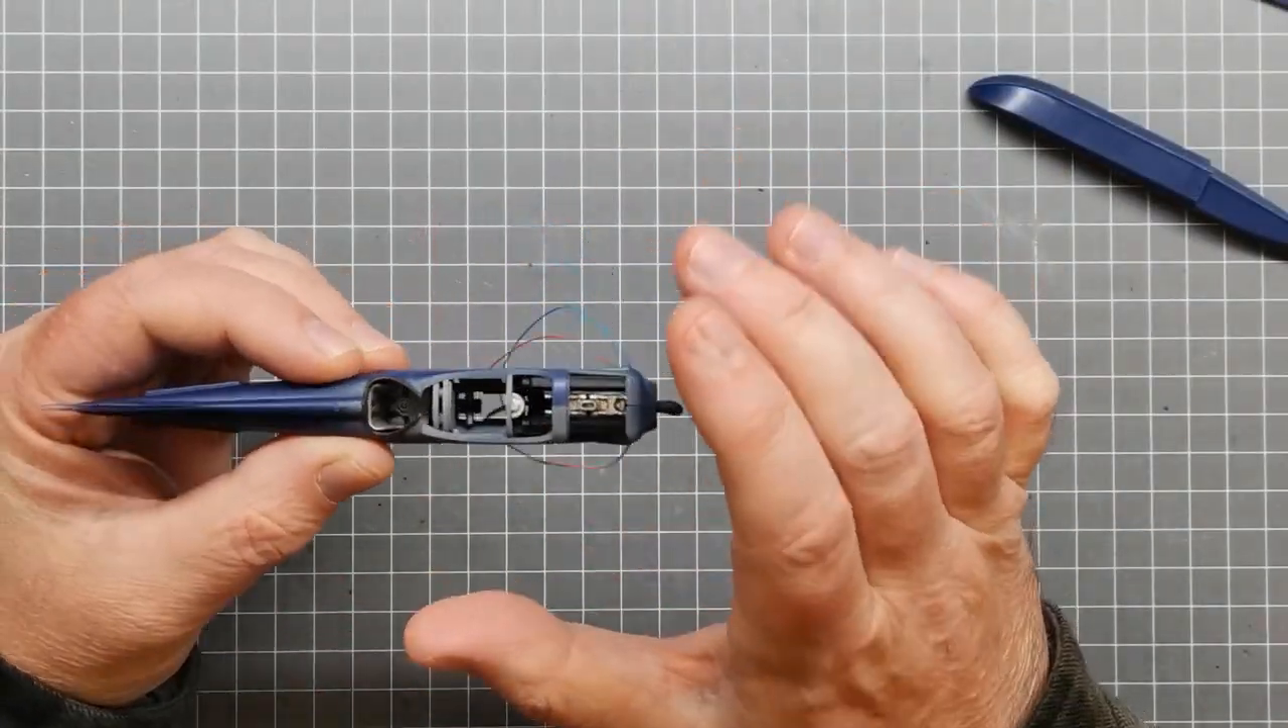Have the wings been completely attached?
No.